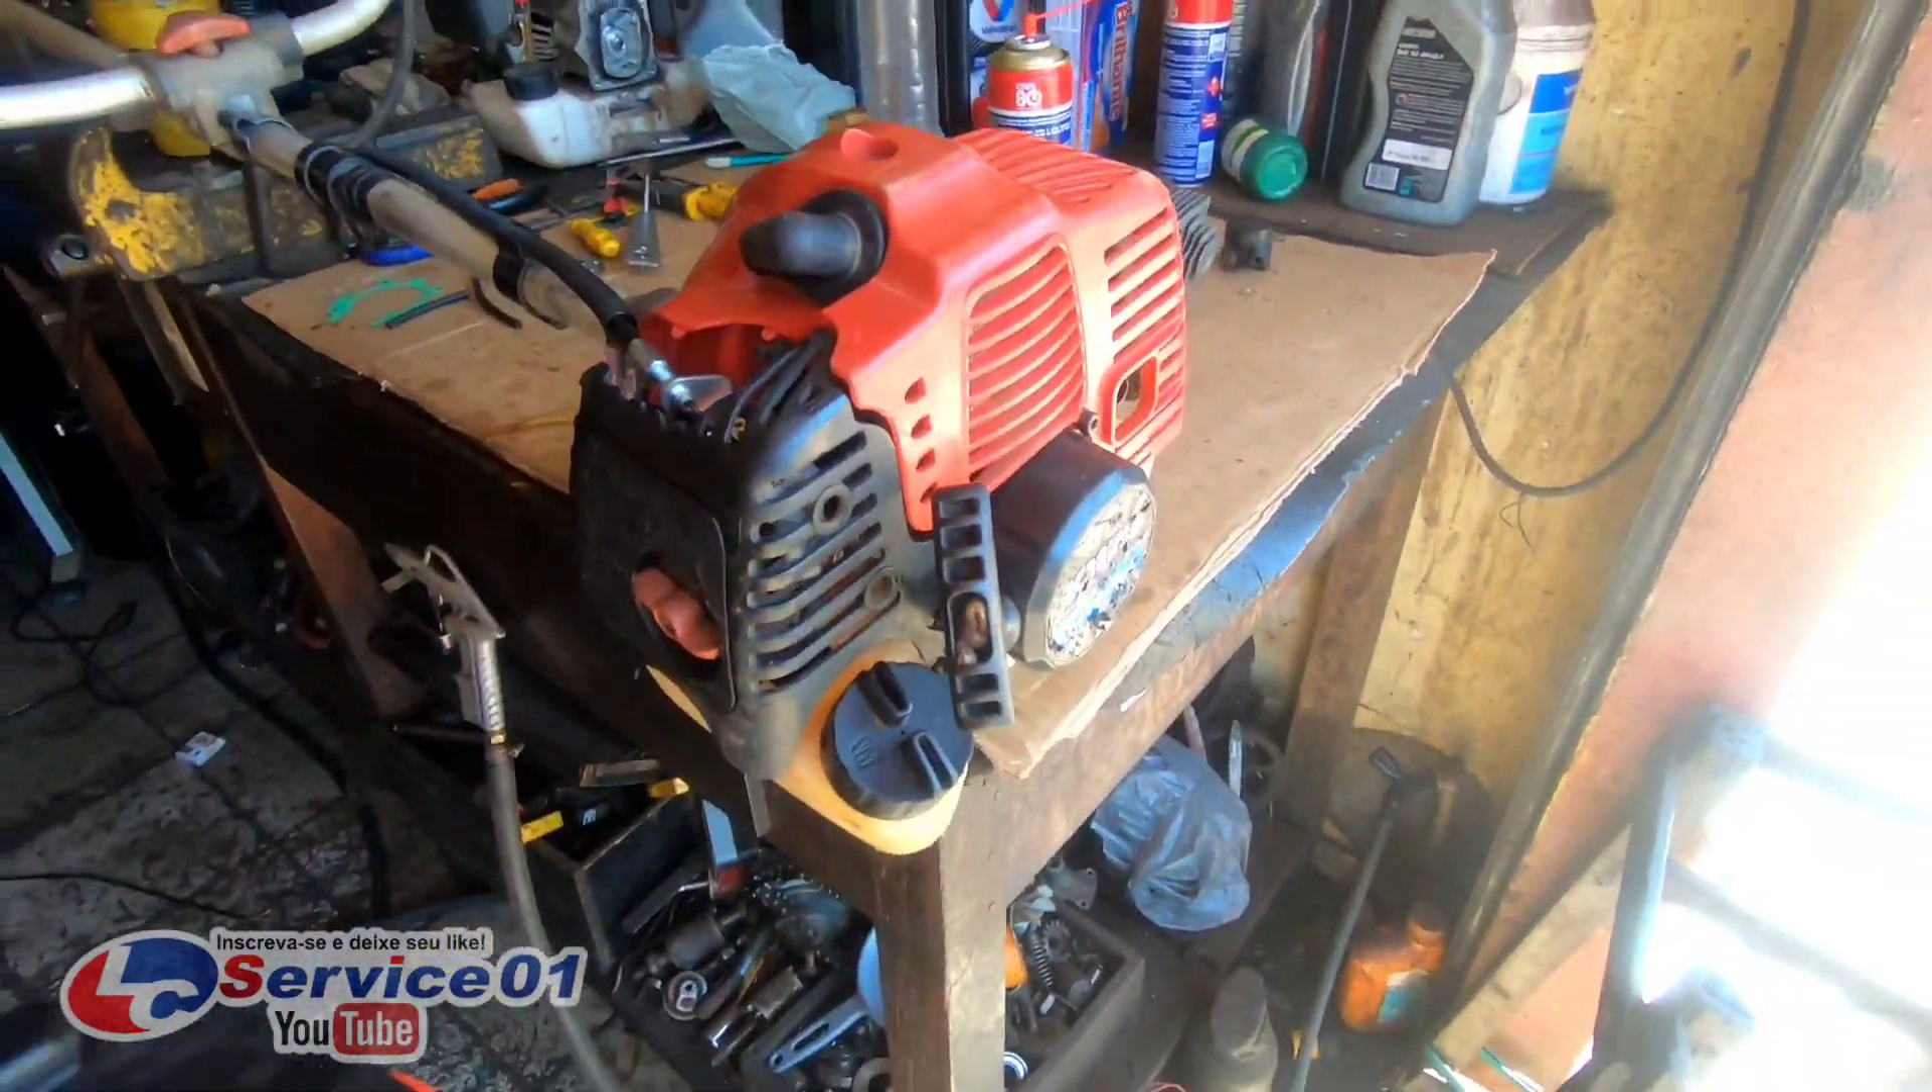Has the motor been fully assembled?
Yes.